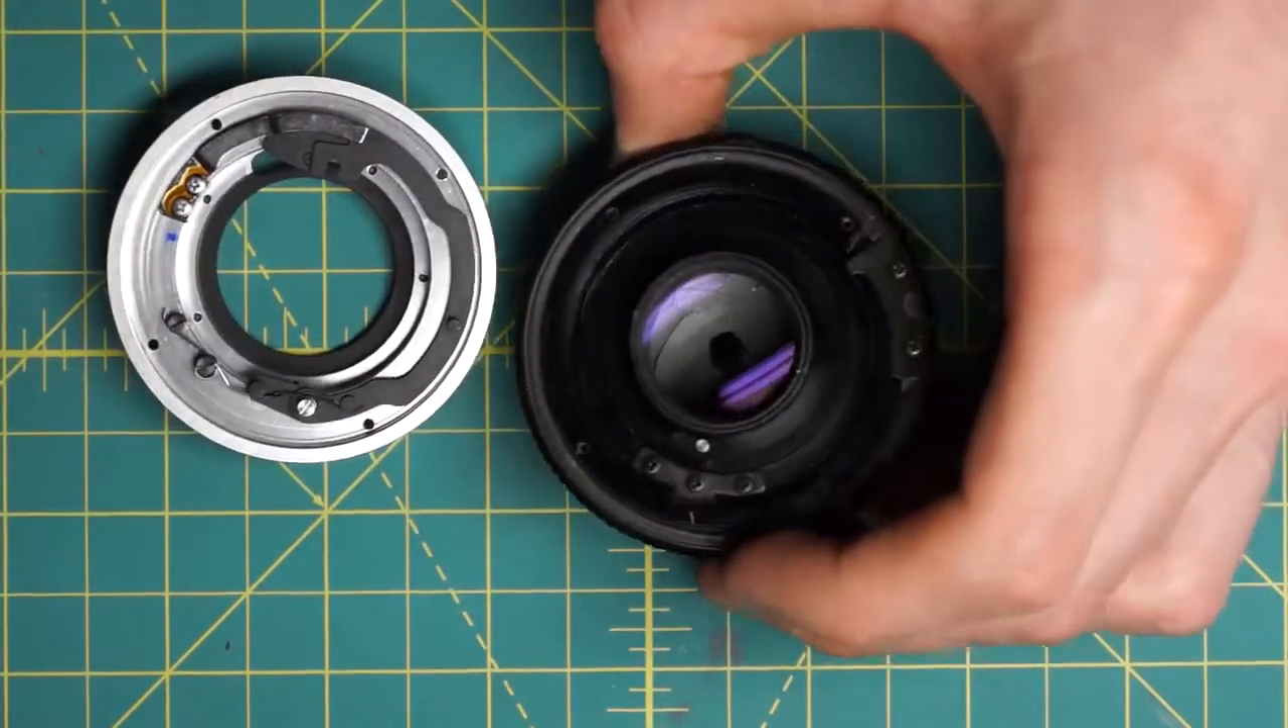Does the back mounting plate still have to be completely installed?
Yes.